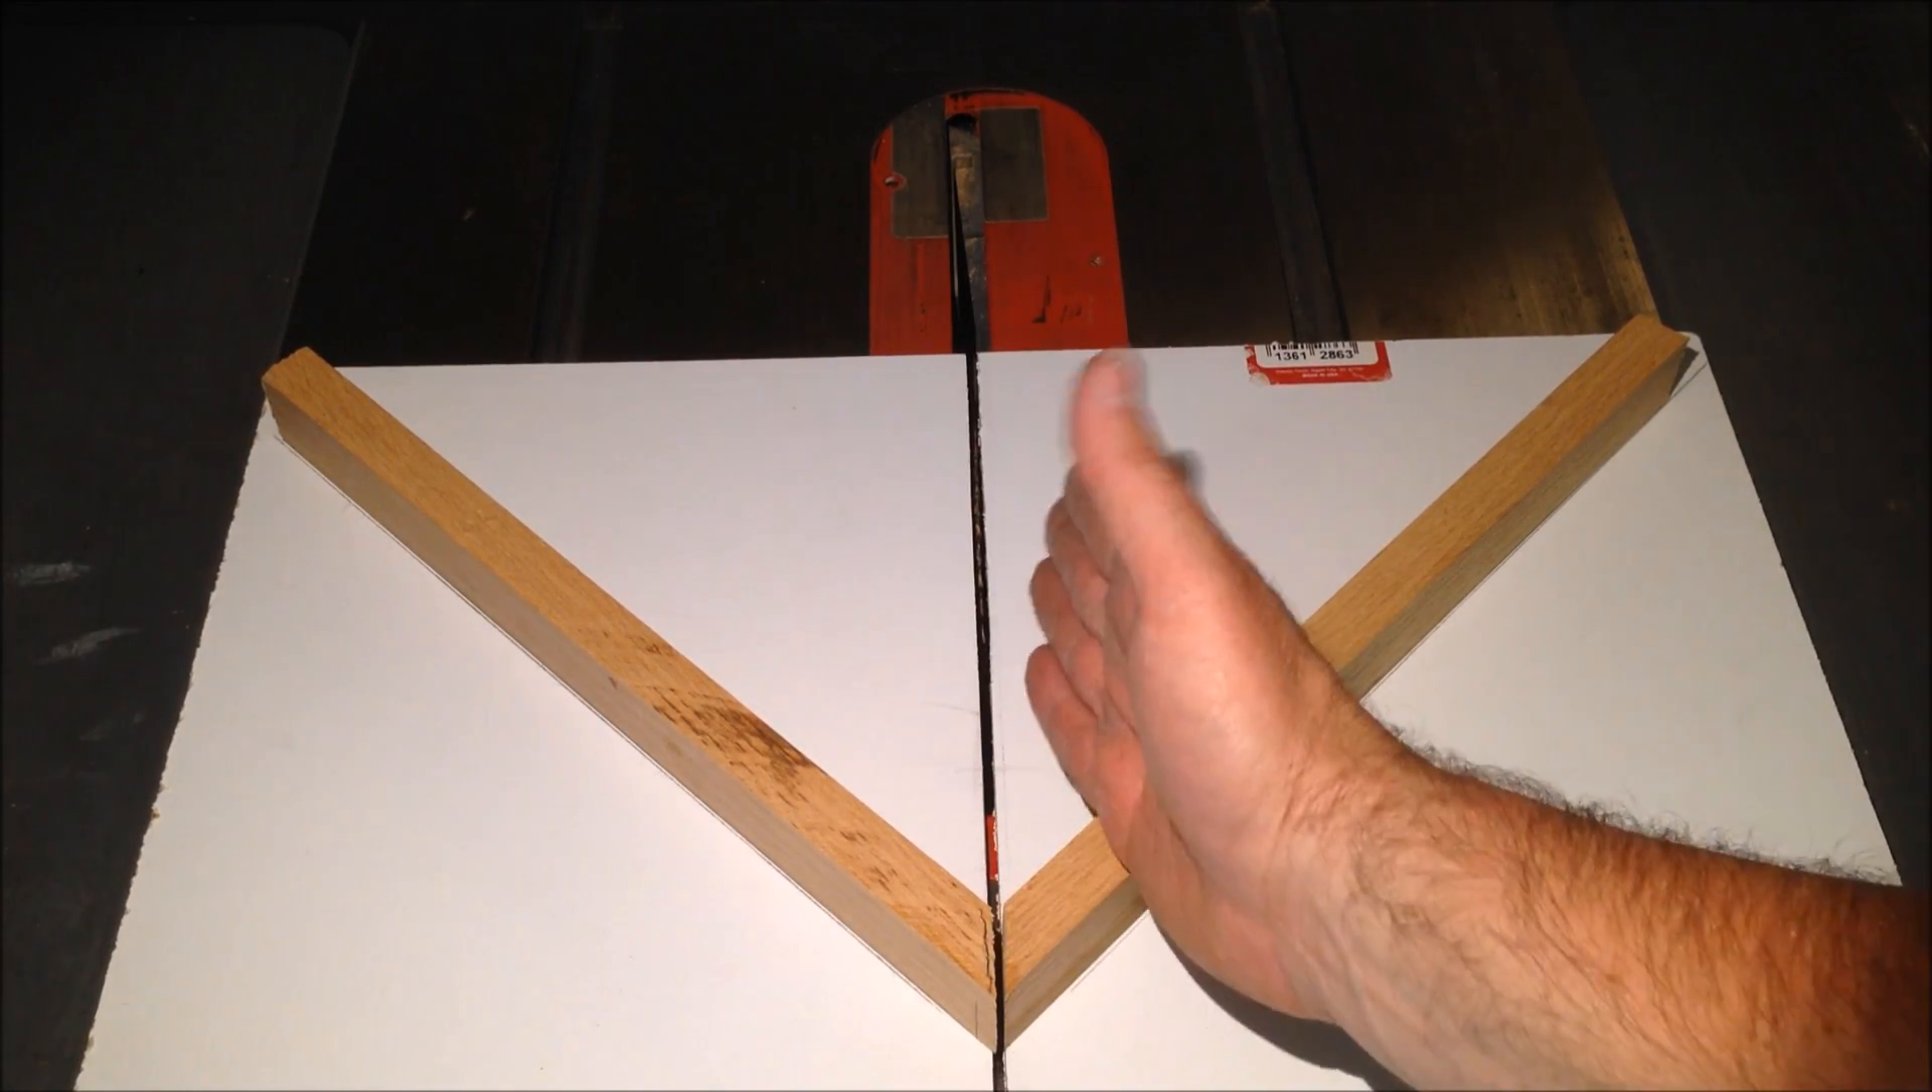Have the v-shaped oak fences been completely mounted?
Yes.